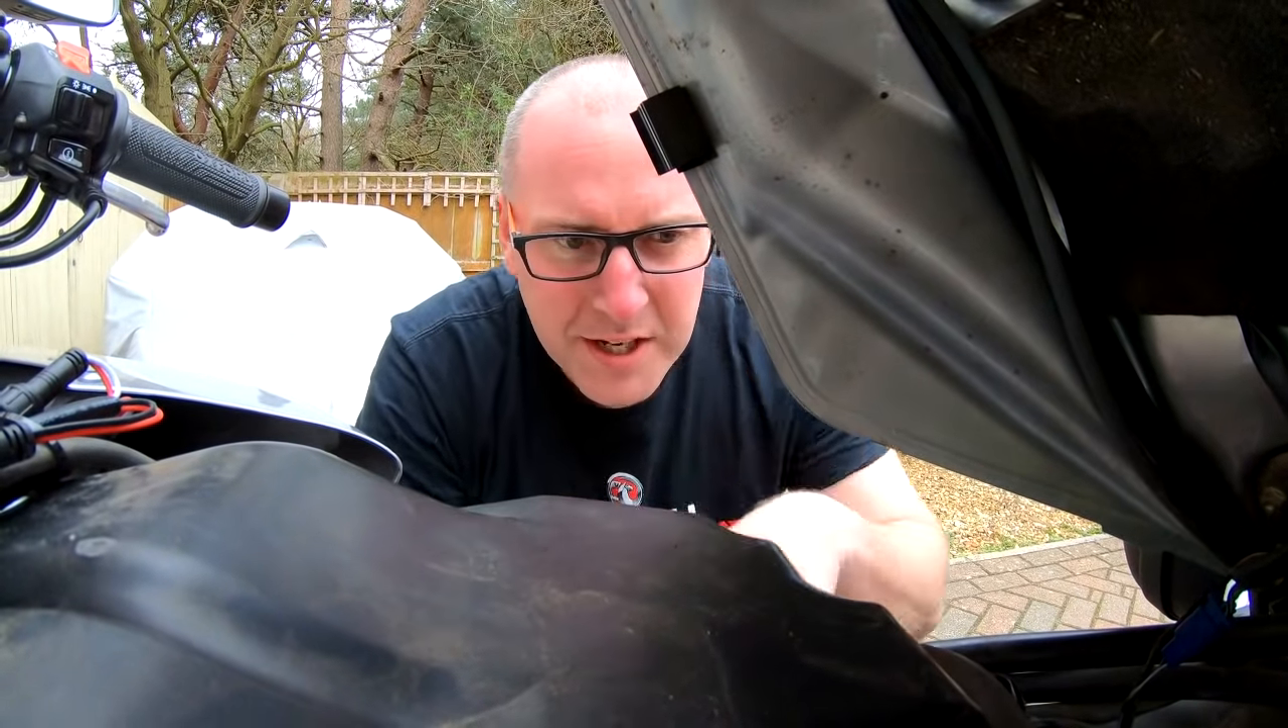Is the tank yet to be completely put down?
Yes.